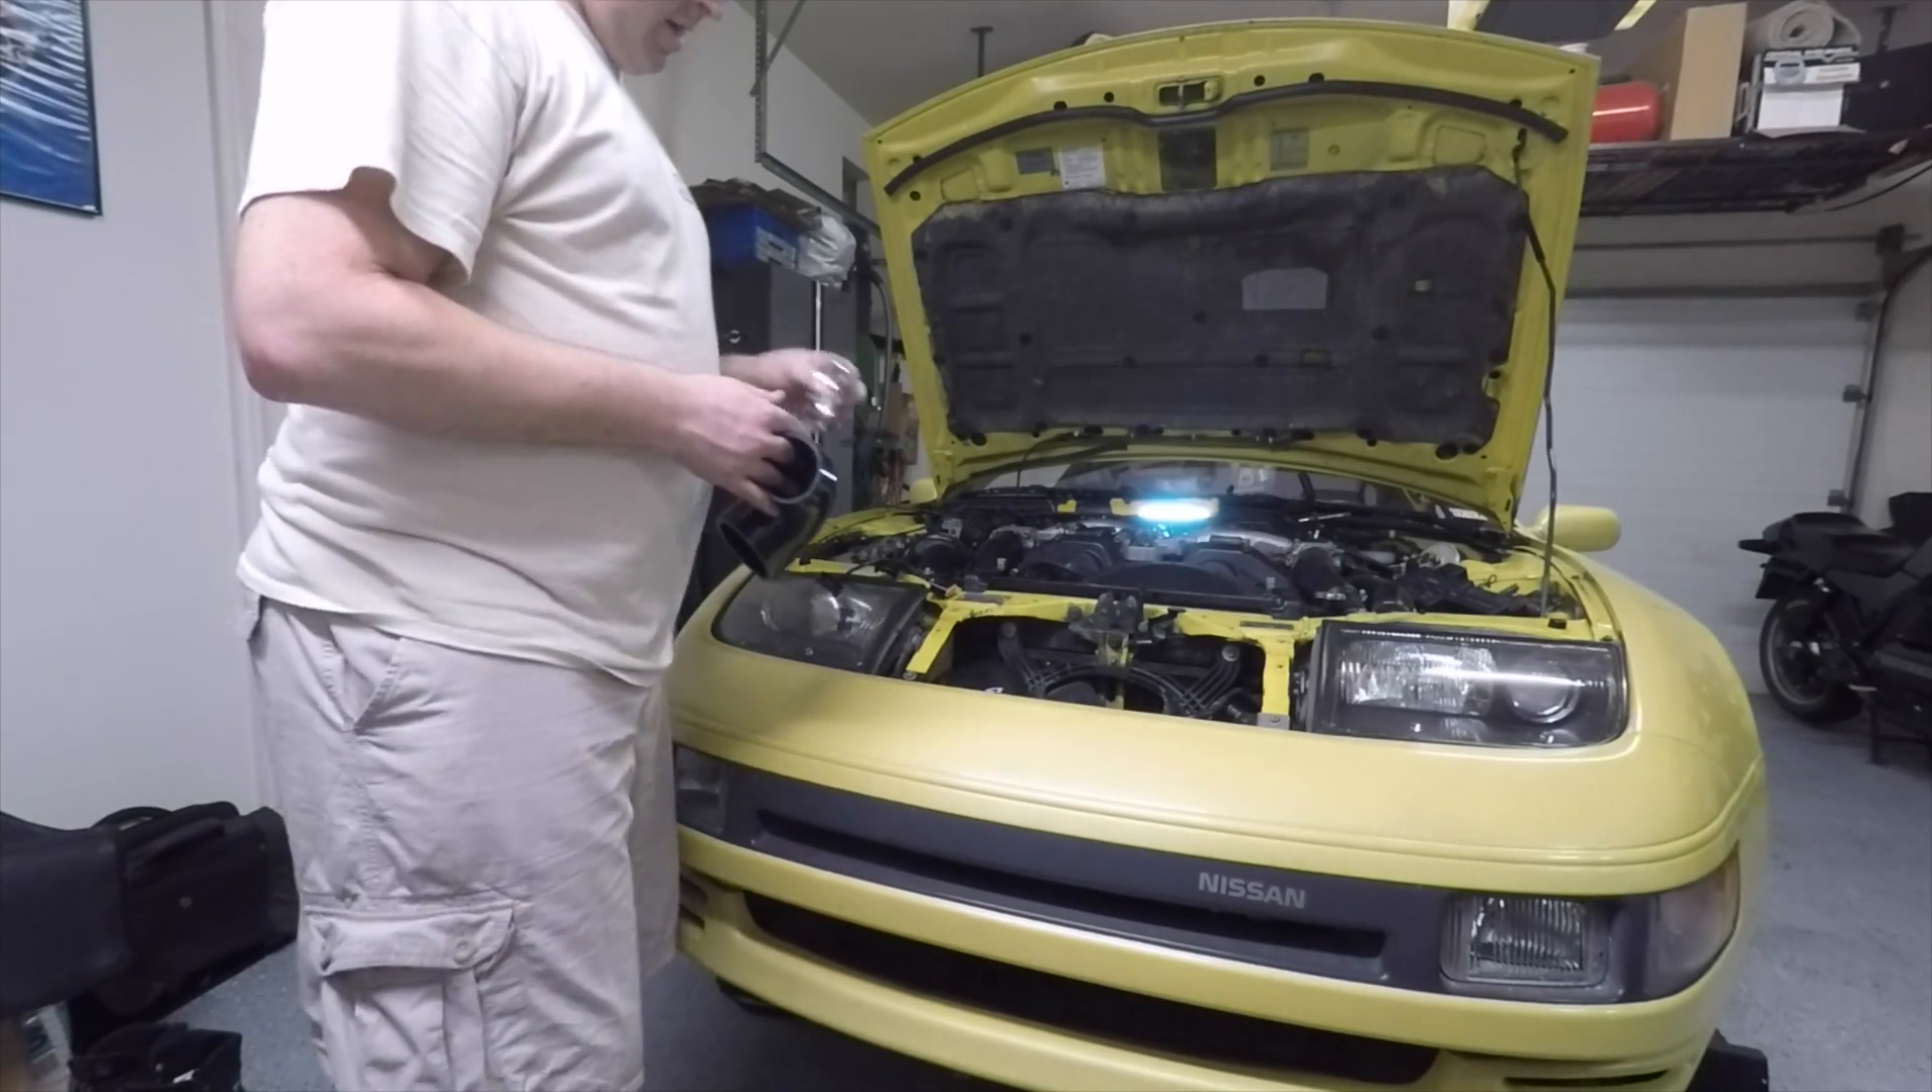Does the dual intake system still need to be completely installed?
Yes.